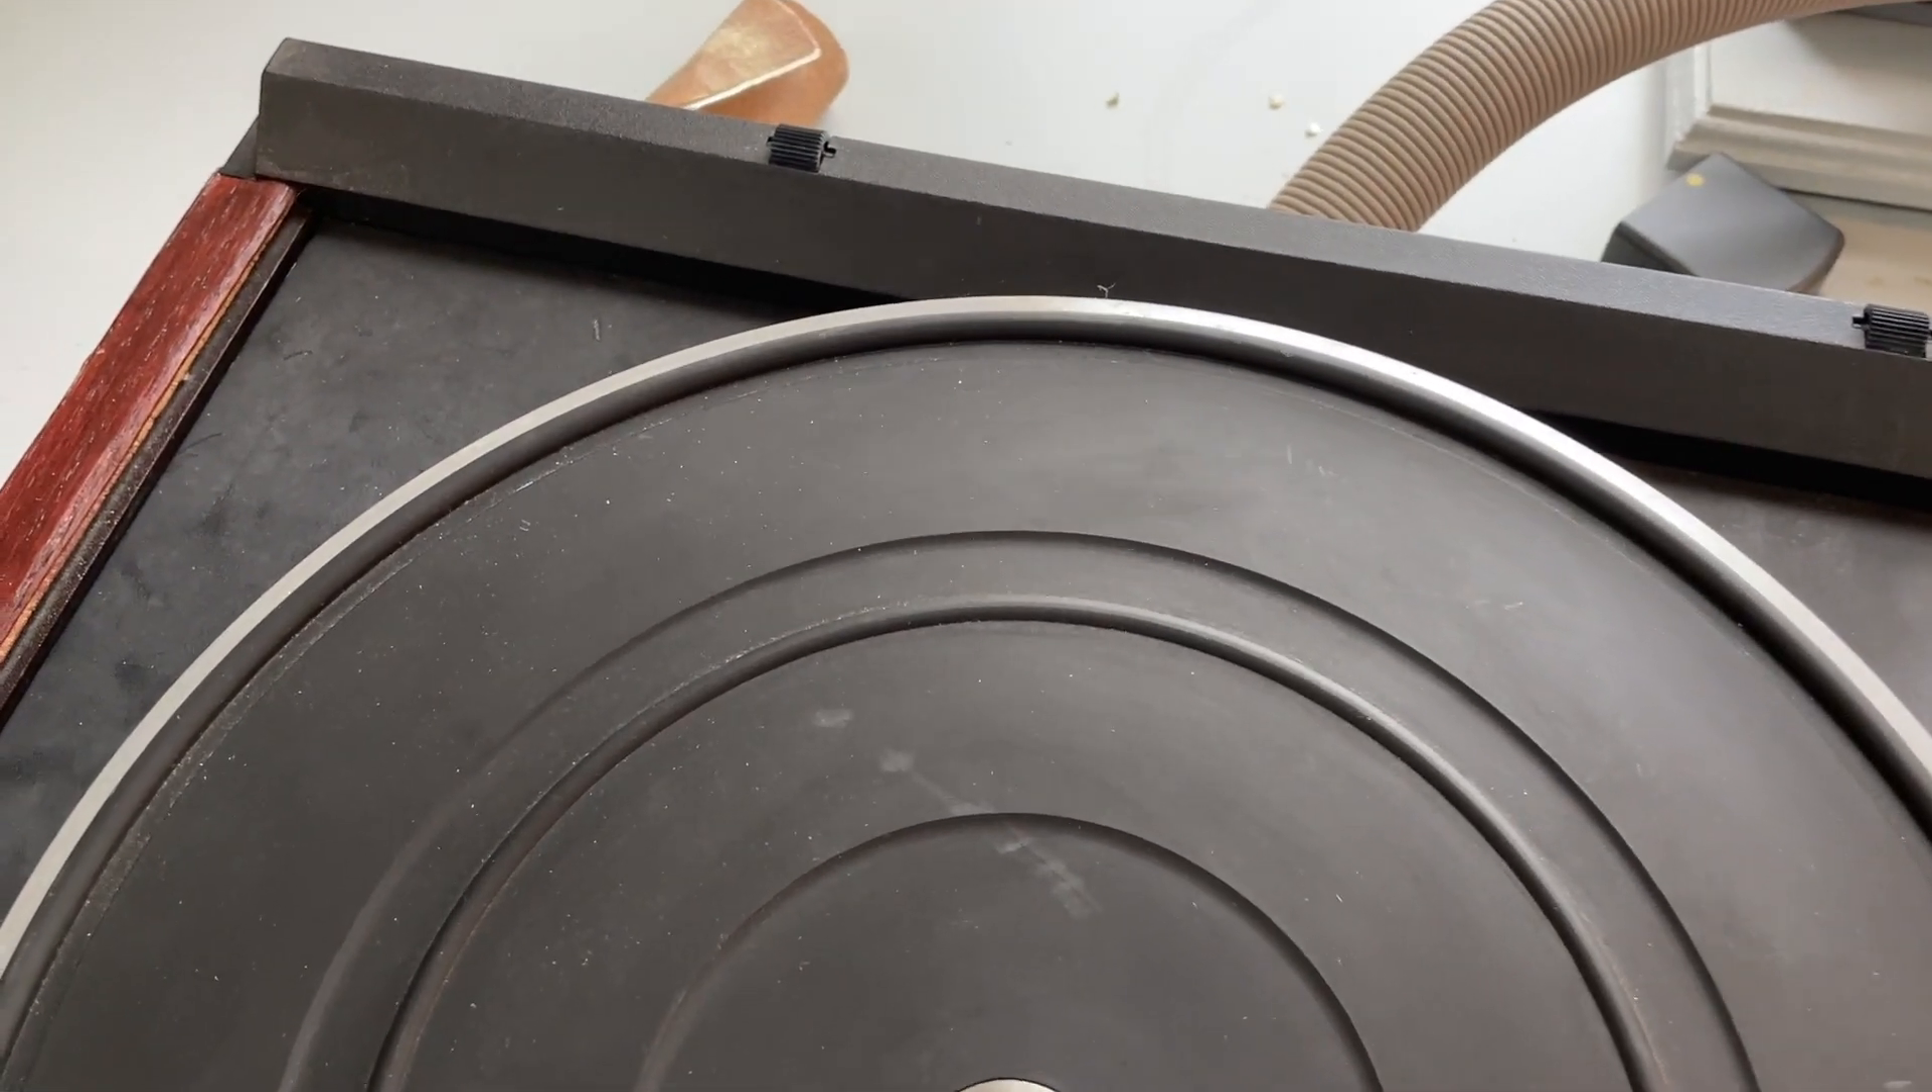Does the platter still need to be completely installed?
No.